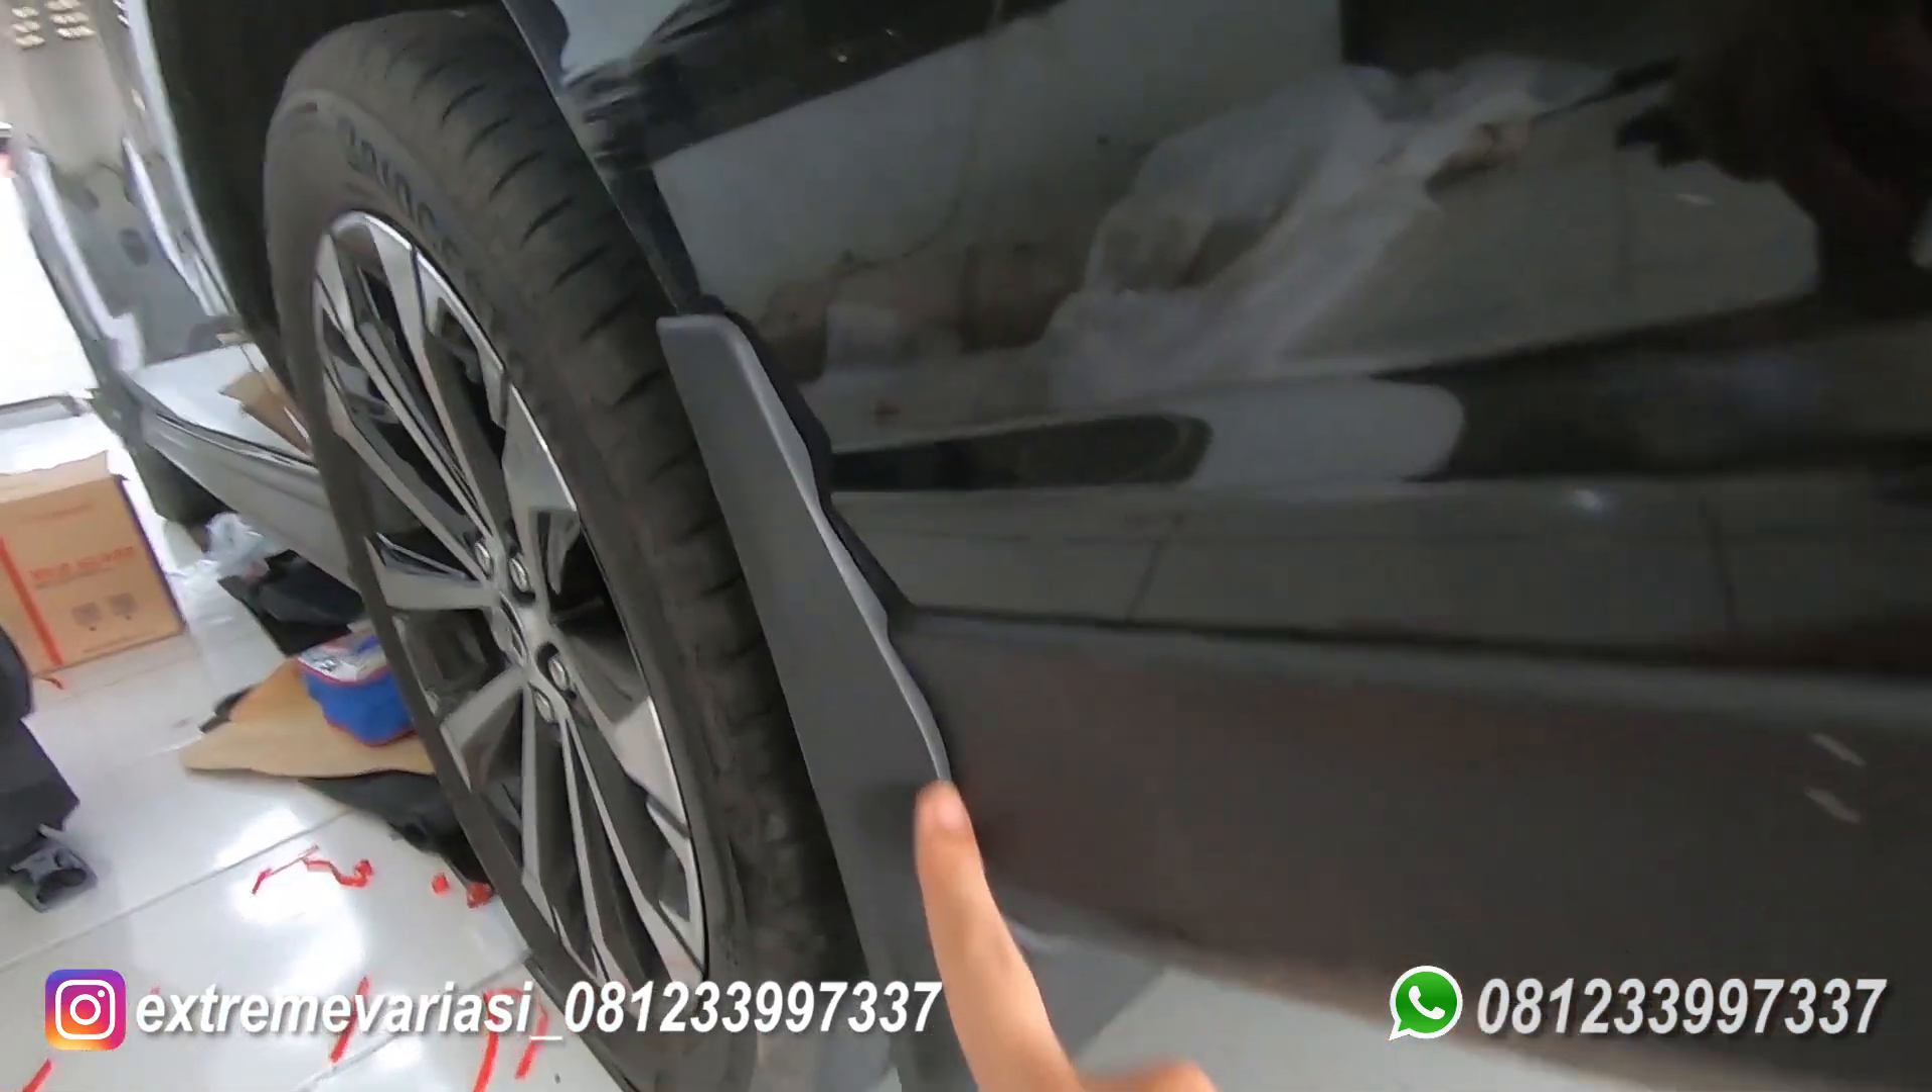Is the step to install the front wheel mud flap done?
Yes.